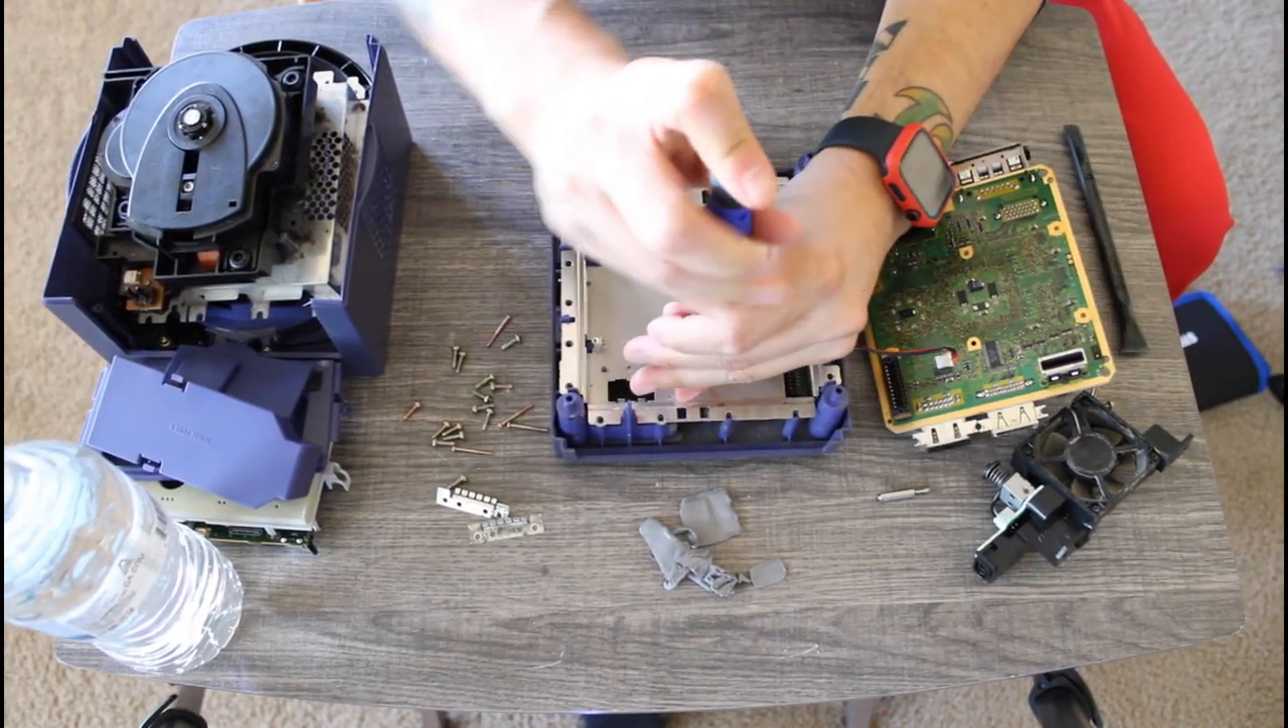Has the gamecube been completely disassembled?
No.